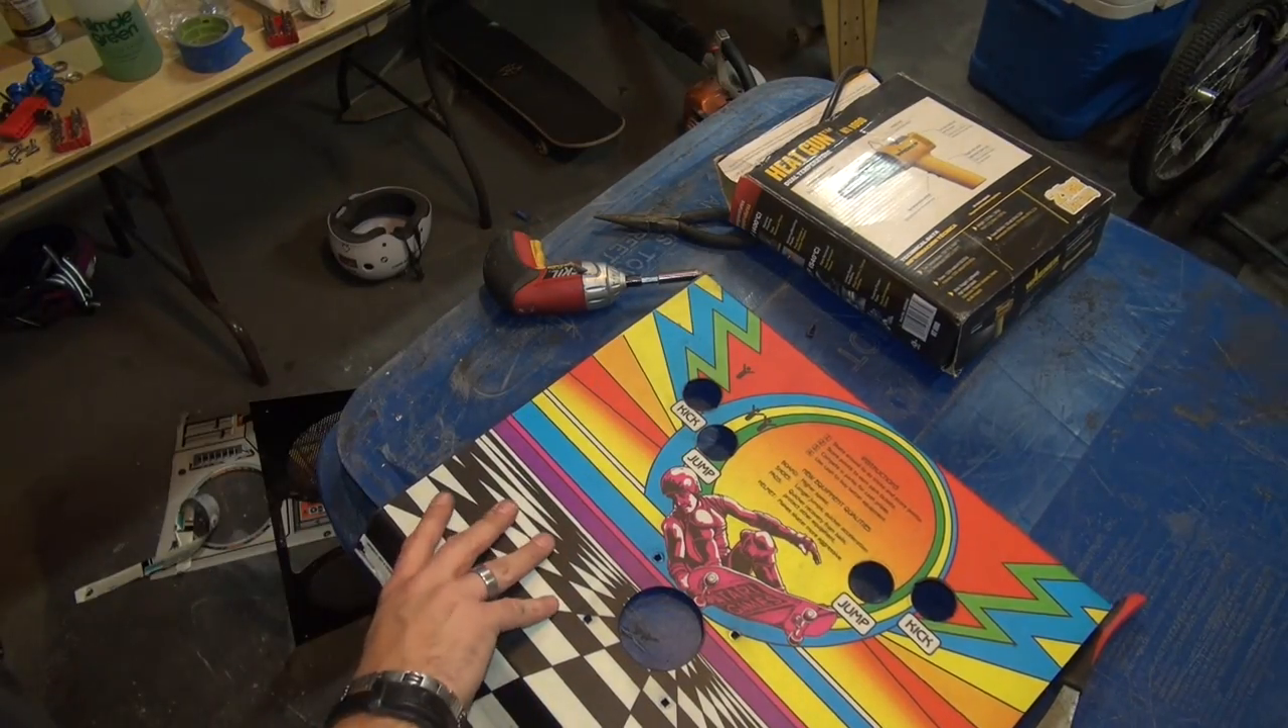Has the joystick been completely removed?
Yes.